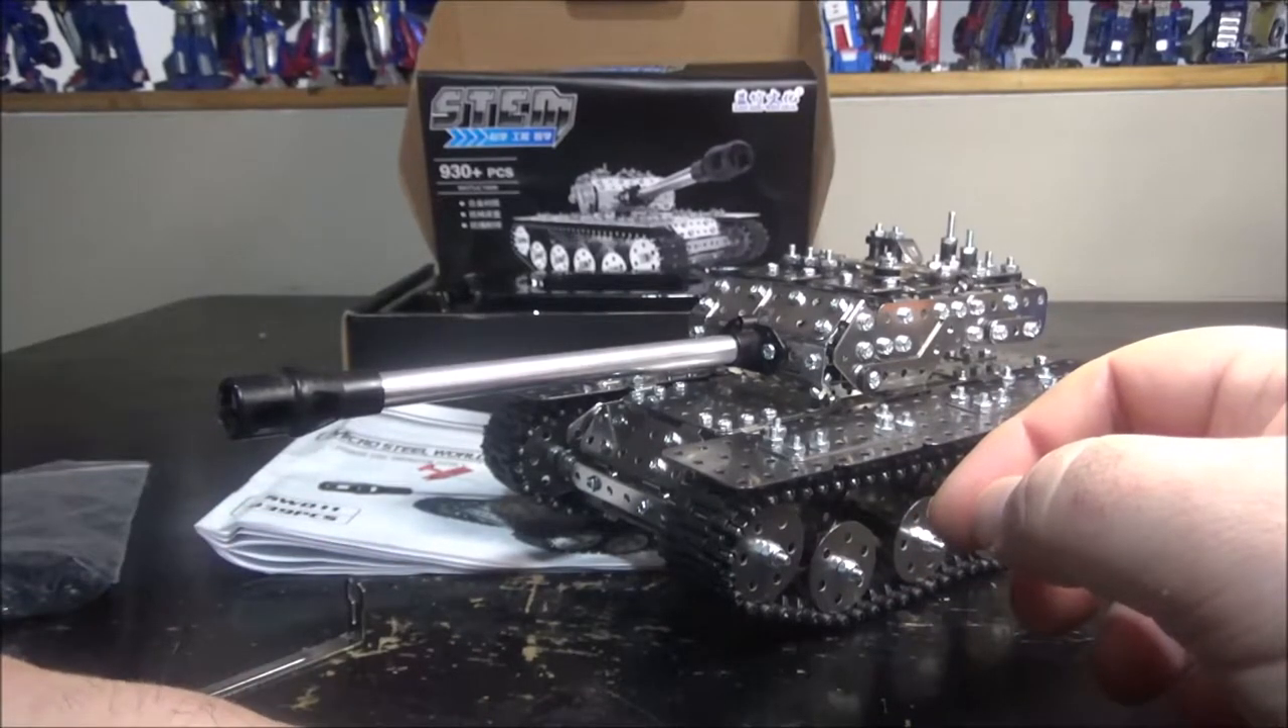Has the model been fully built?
Yes.